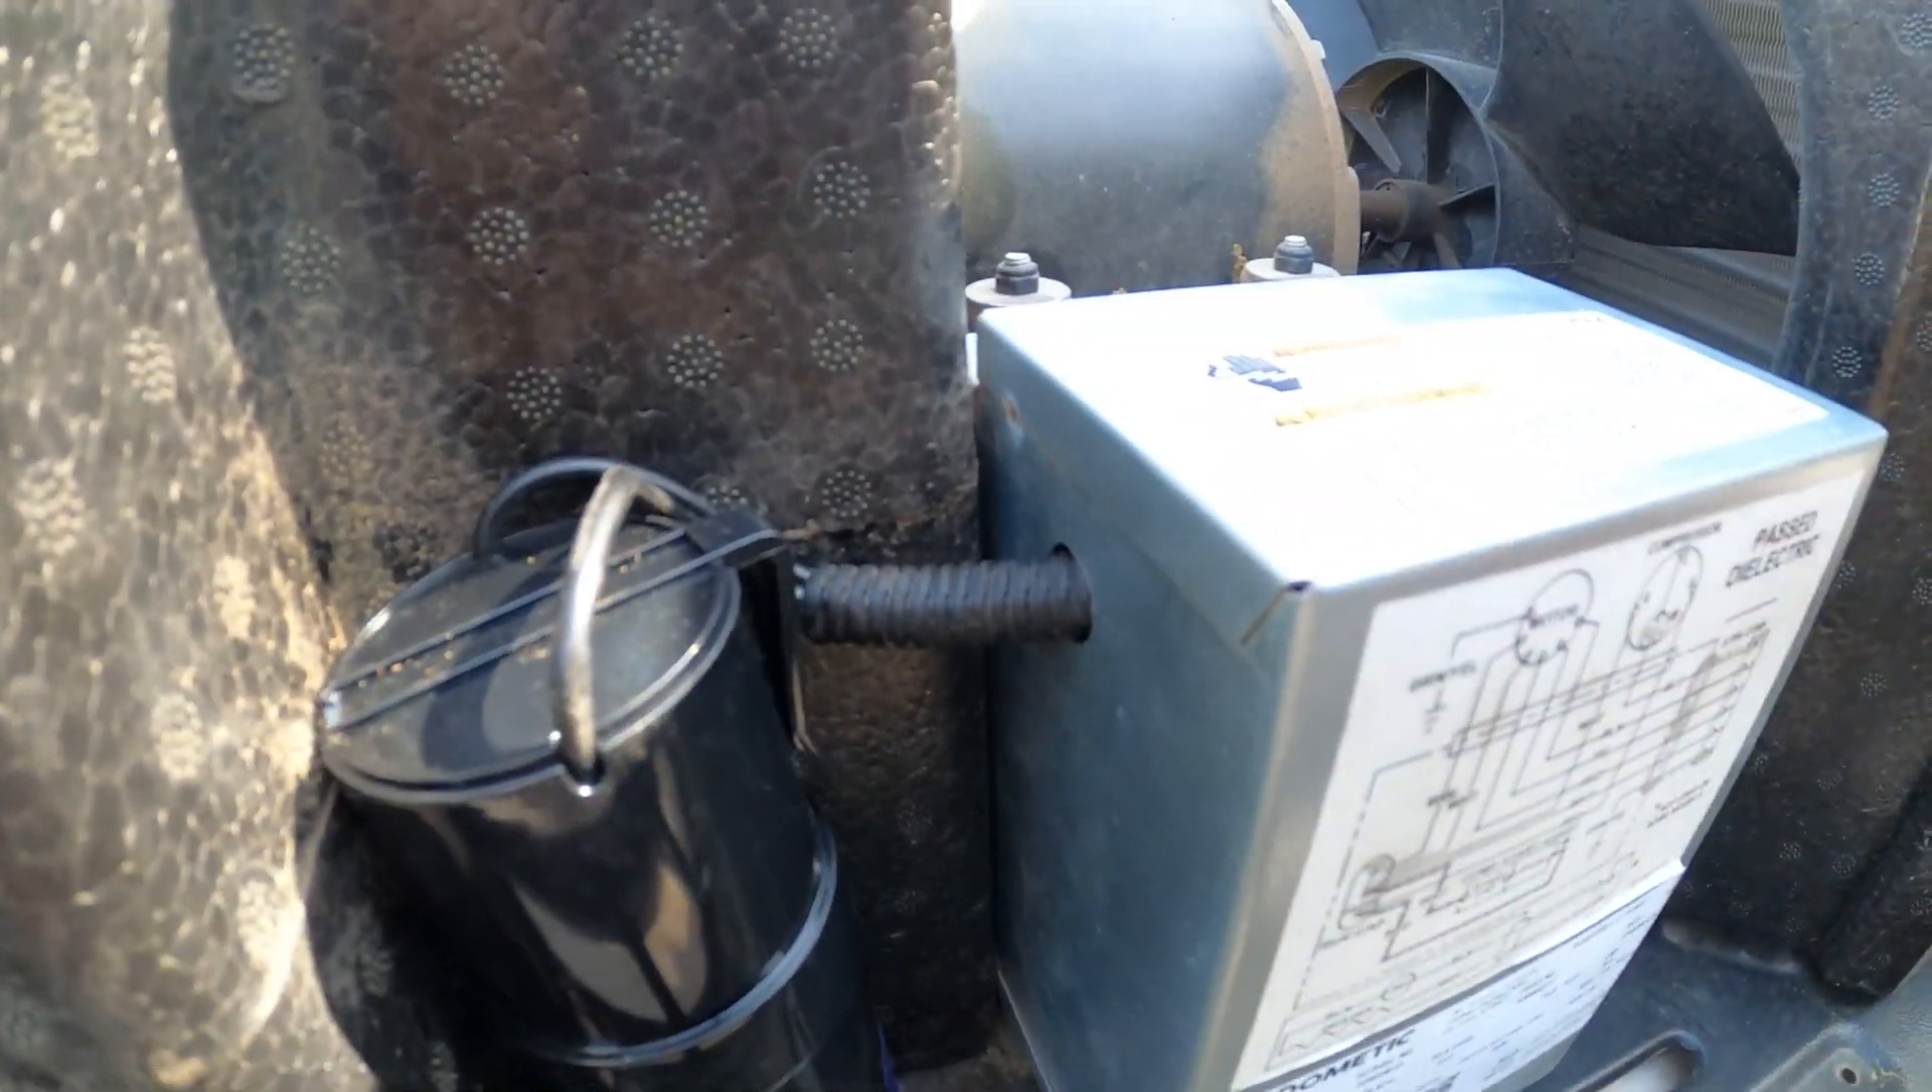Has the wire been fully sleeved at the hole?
Yes.